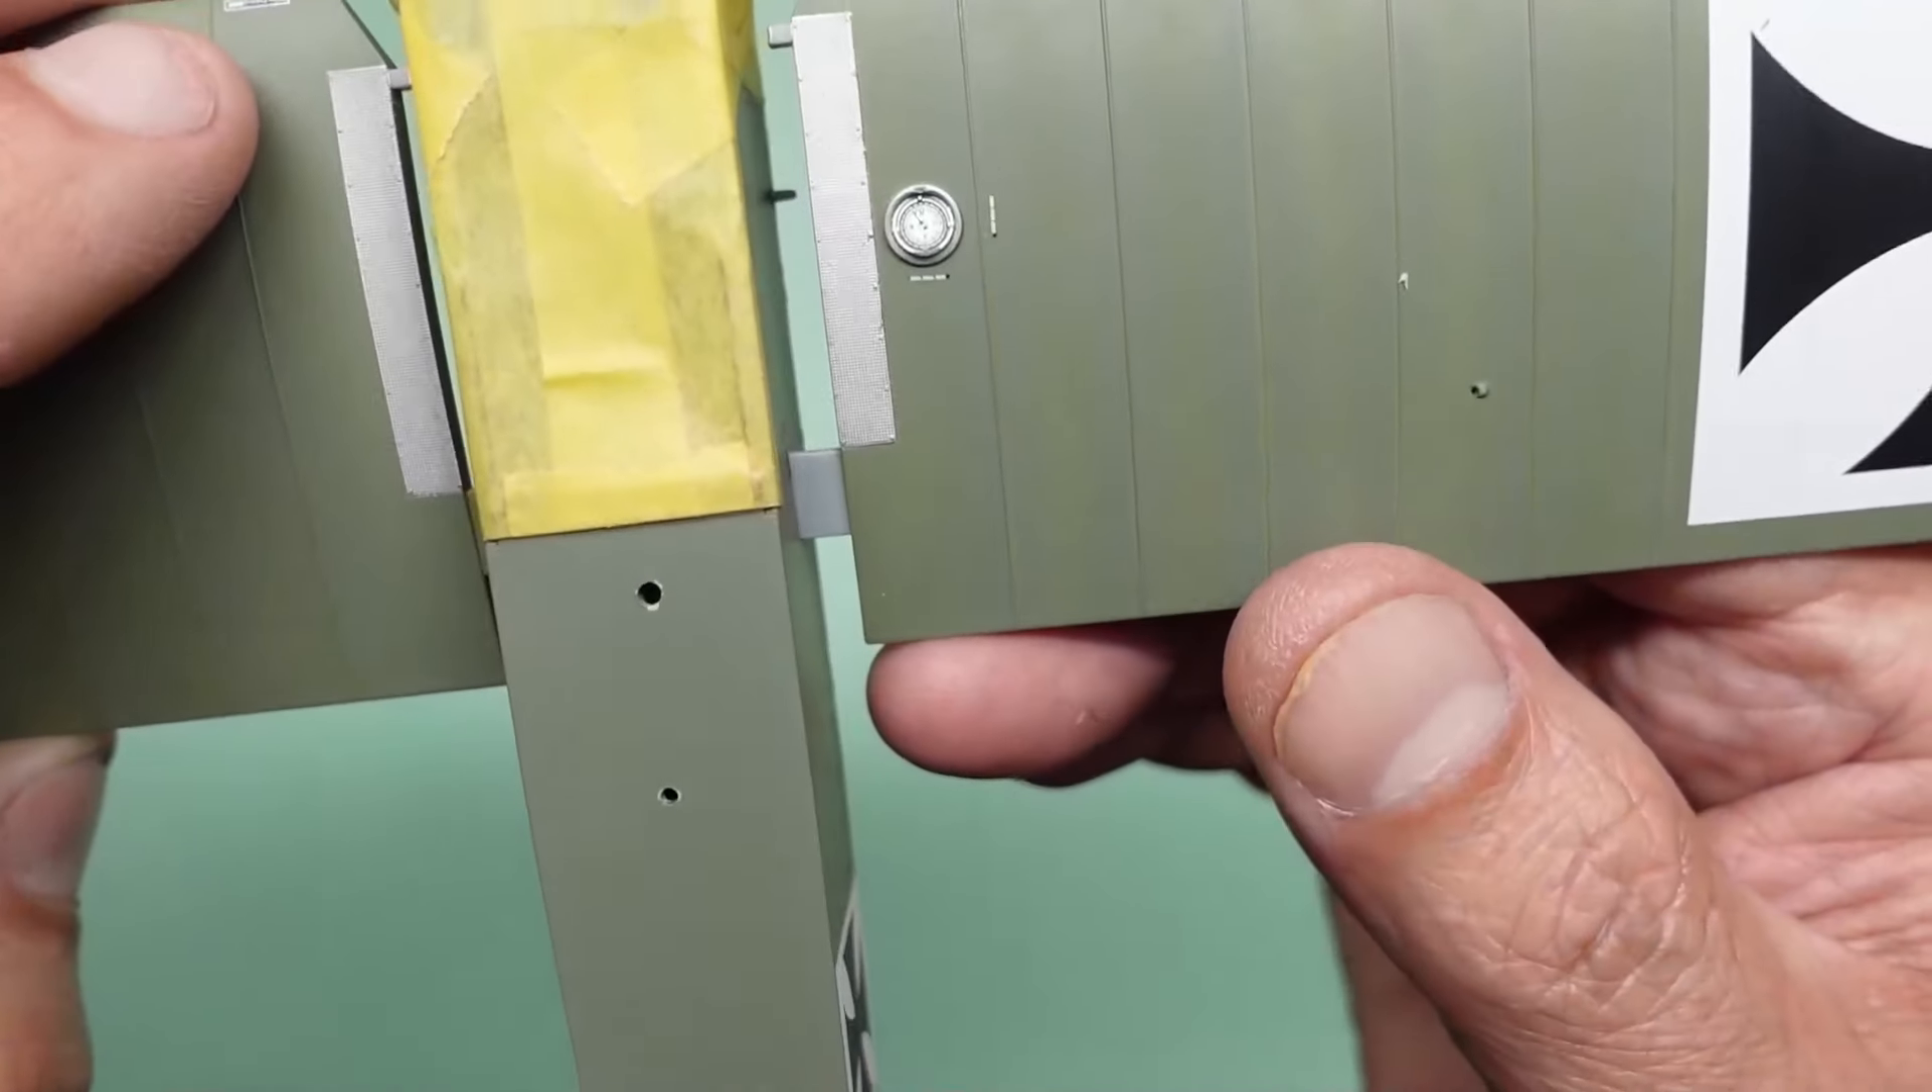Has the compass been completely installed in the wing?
Yes.